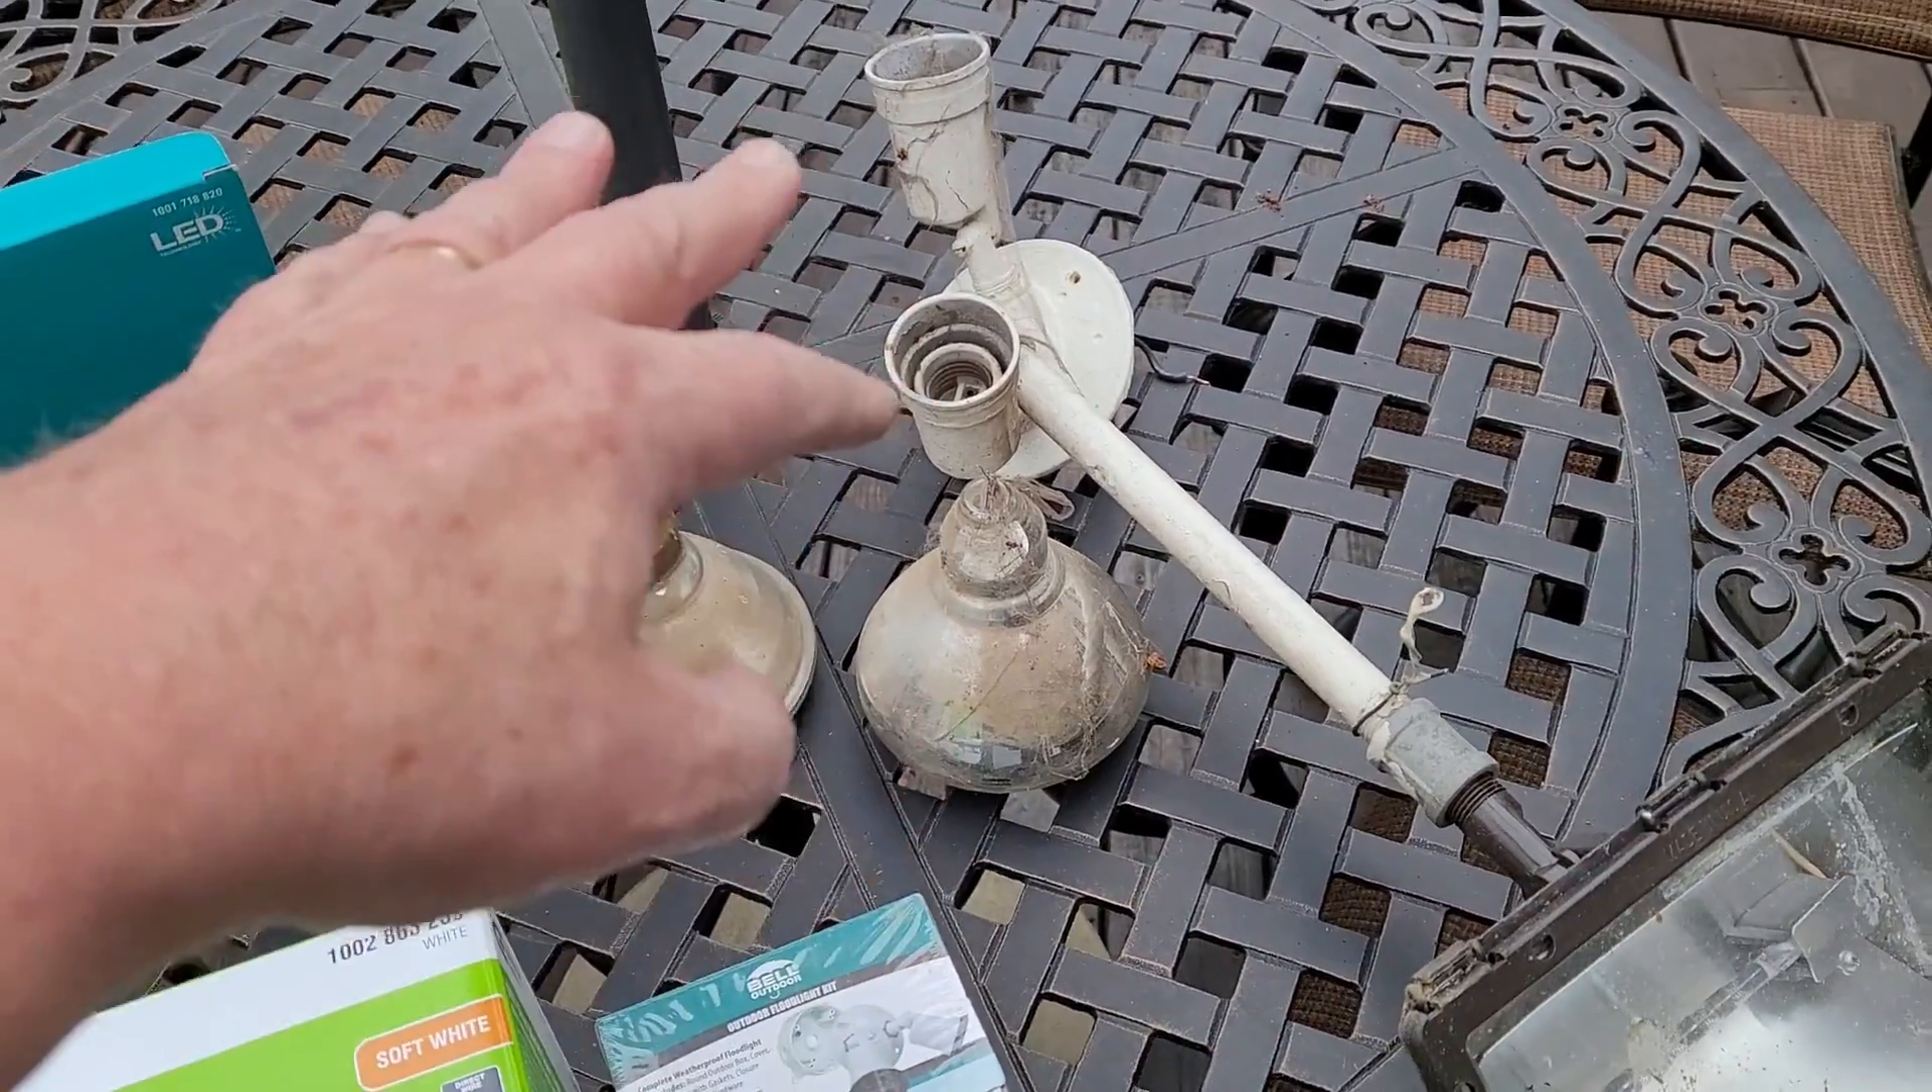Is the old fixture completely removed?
Yes.